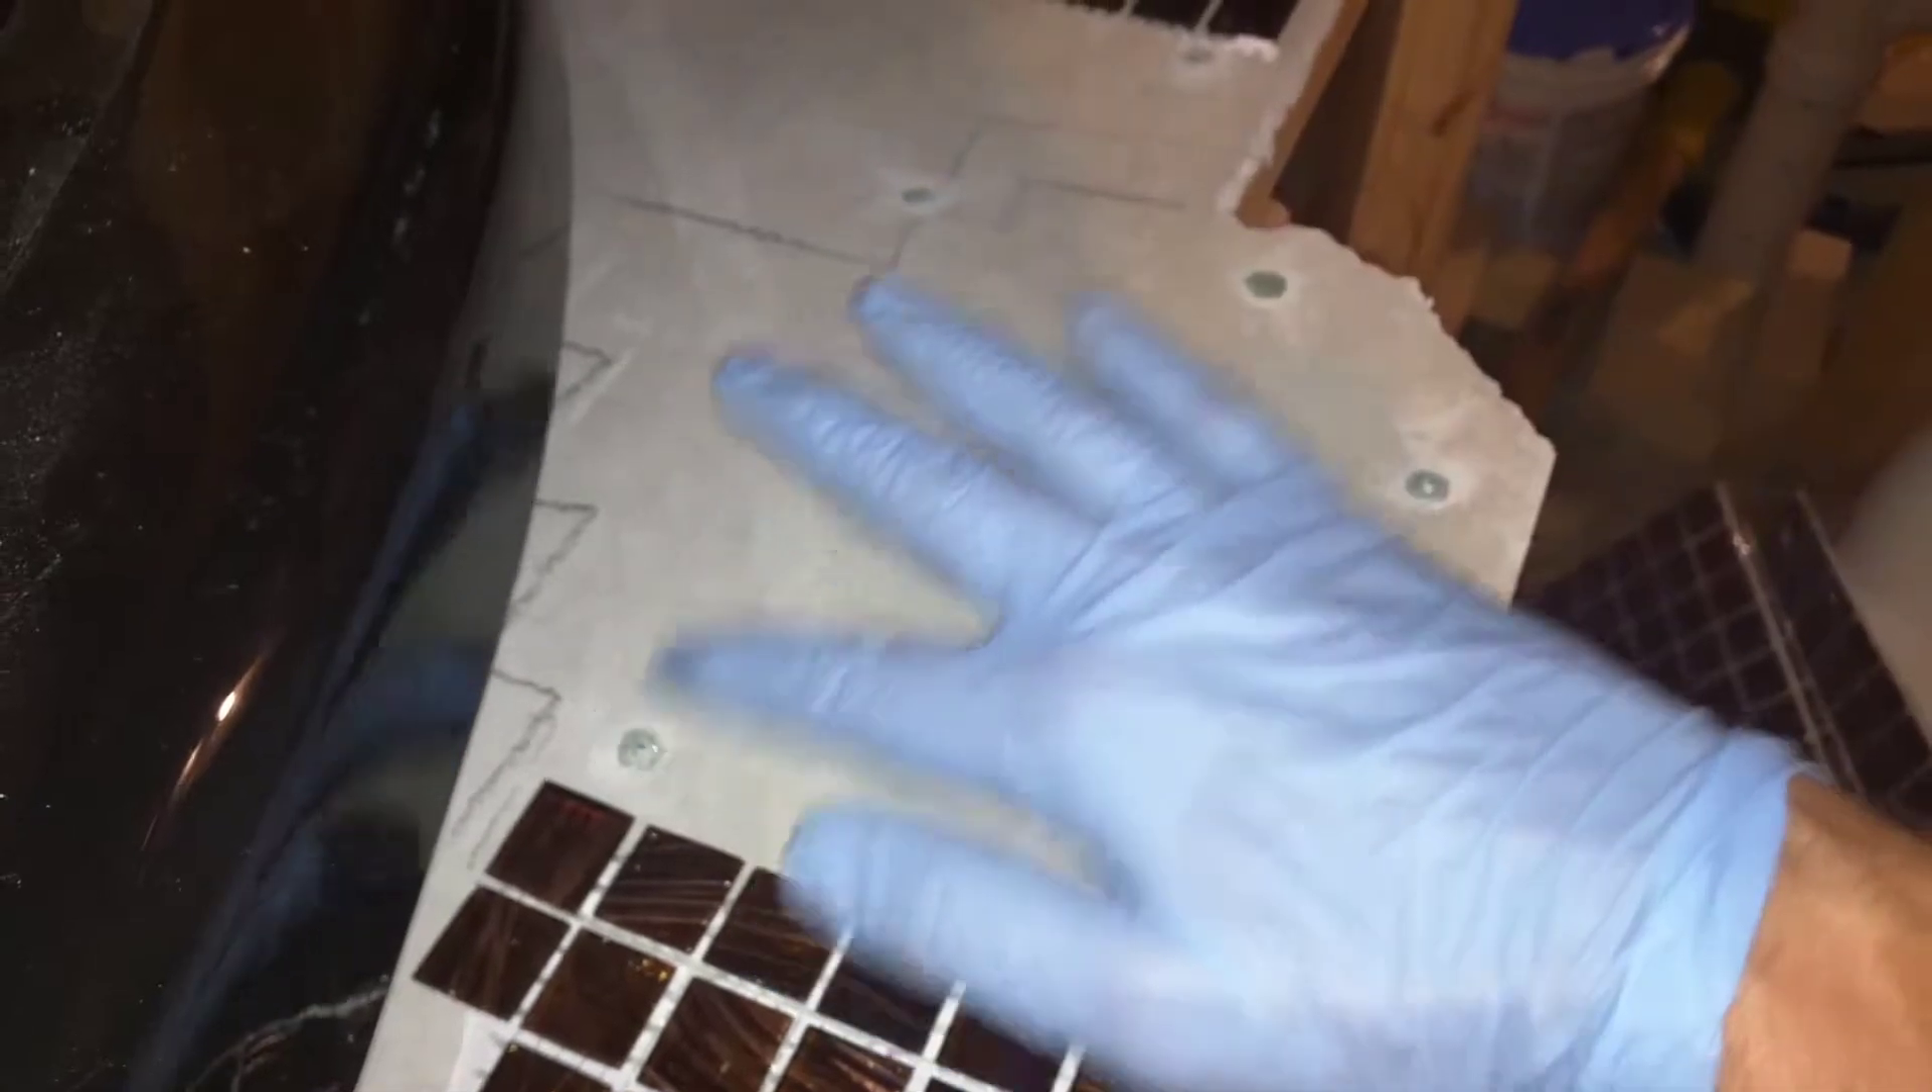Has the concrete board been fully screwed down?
Yes.